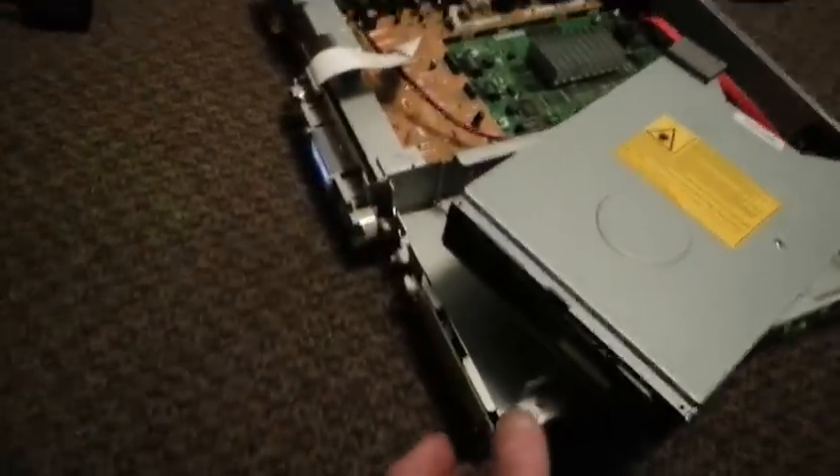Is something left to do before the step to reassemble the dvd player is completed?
Yes.